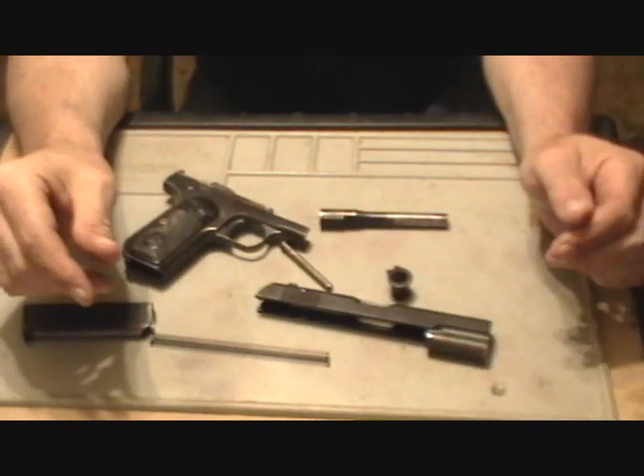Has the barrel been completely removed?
Yes.